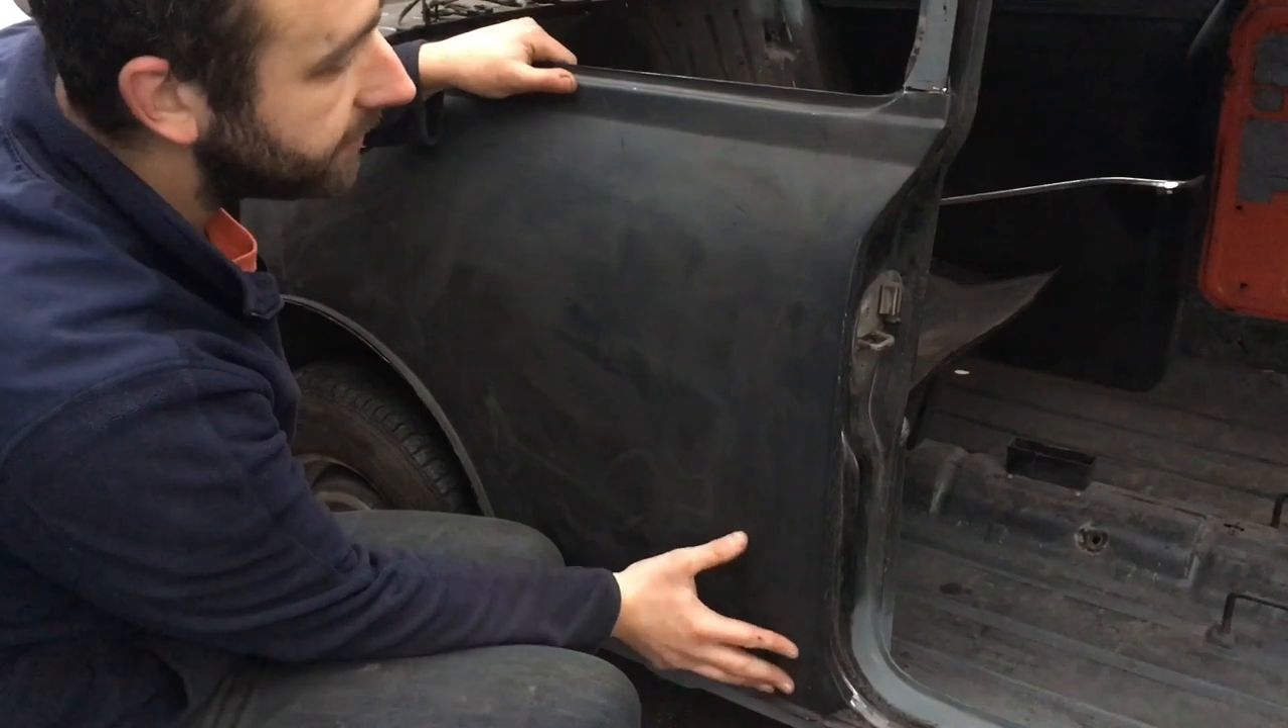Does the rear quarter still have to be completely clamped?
Yes.